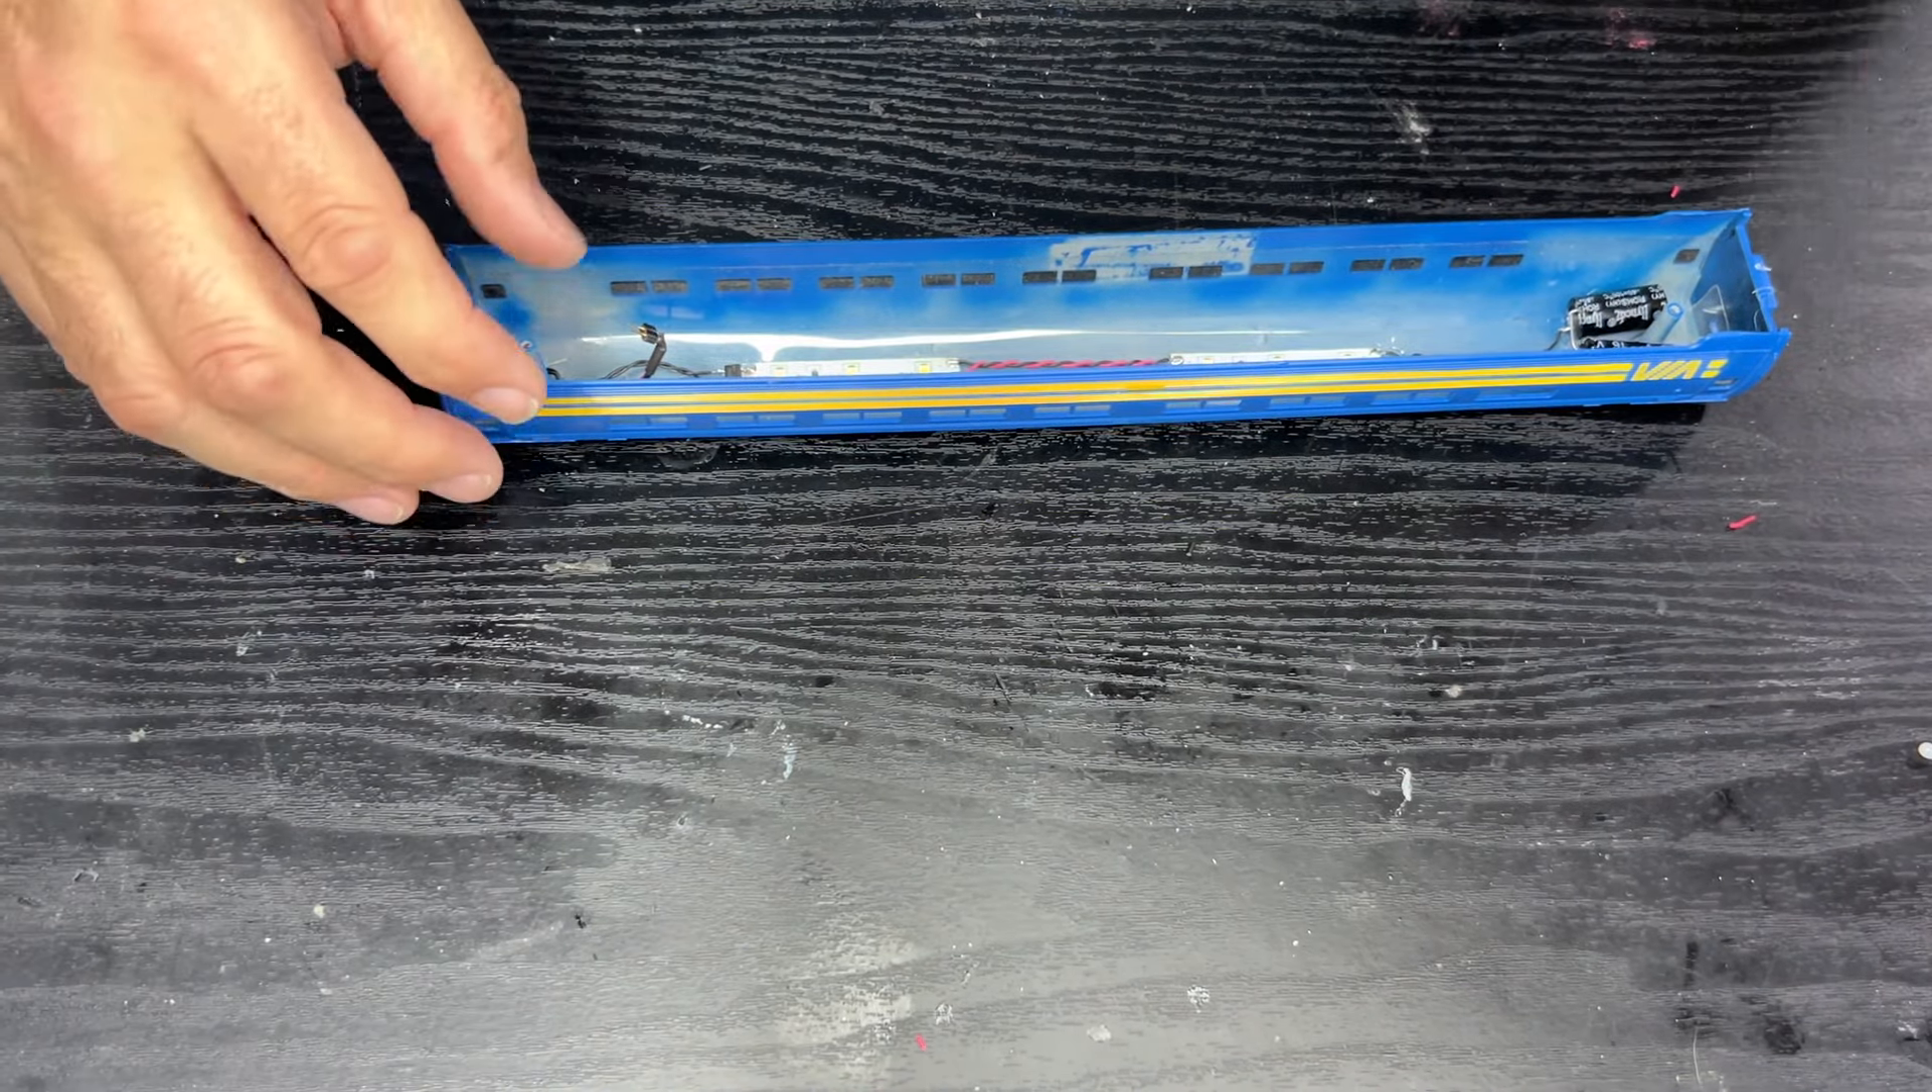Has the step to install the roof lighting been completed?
Yes.